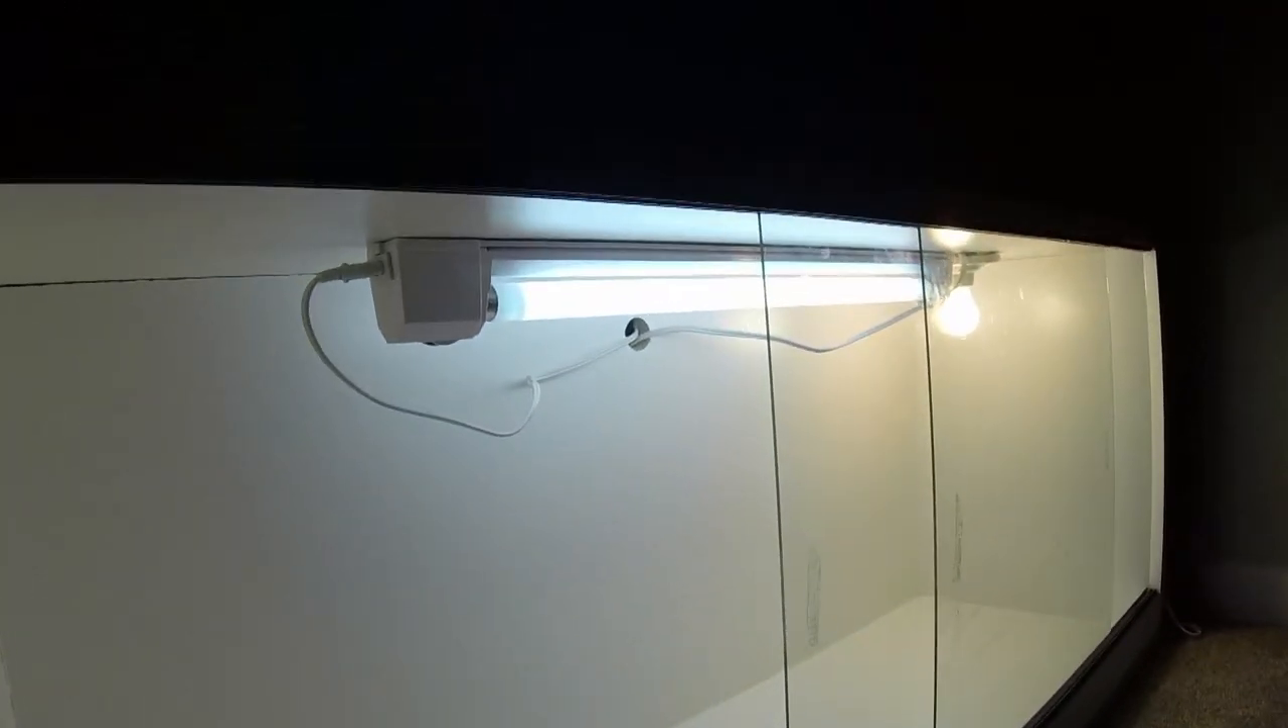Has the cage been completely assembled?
Yes.